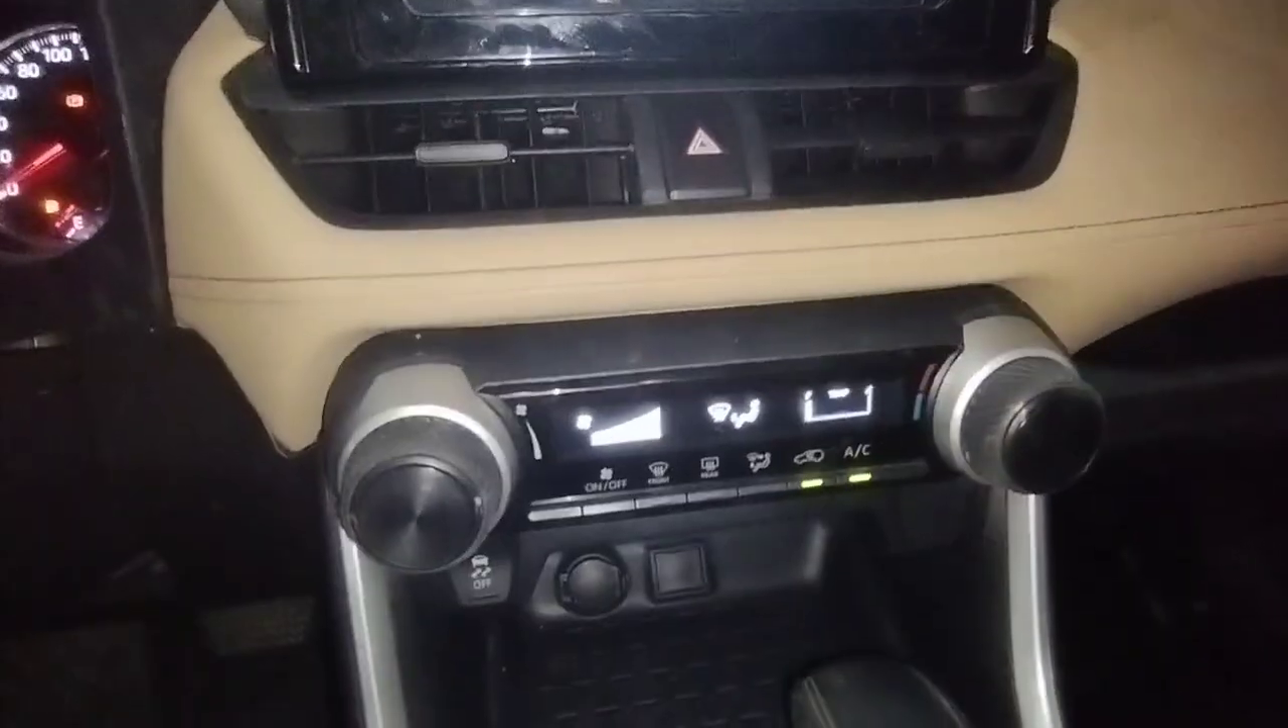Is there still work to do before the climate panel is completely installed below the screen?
No.